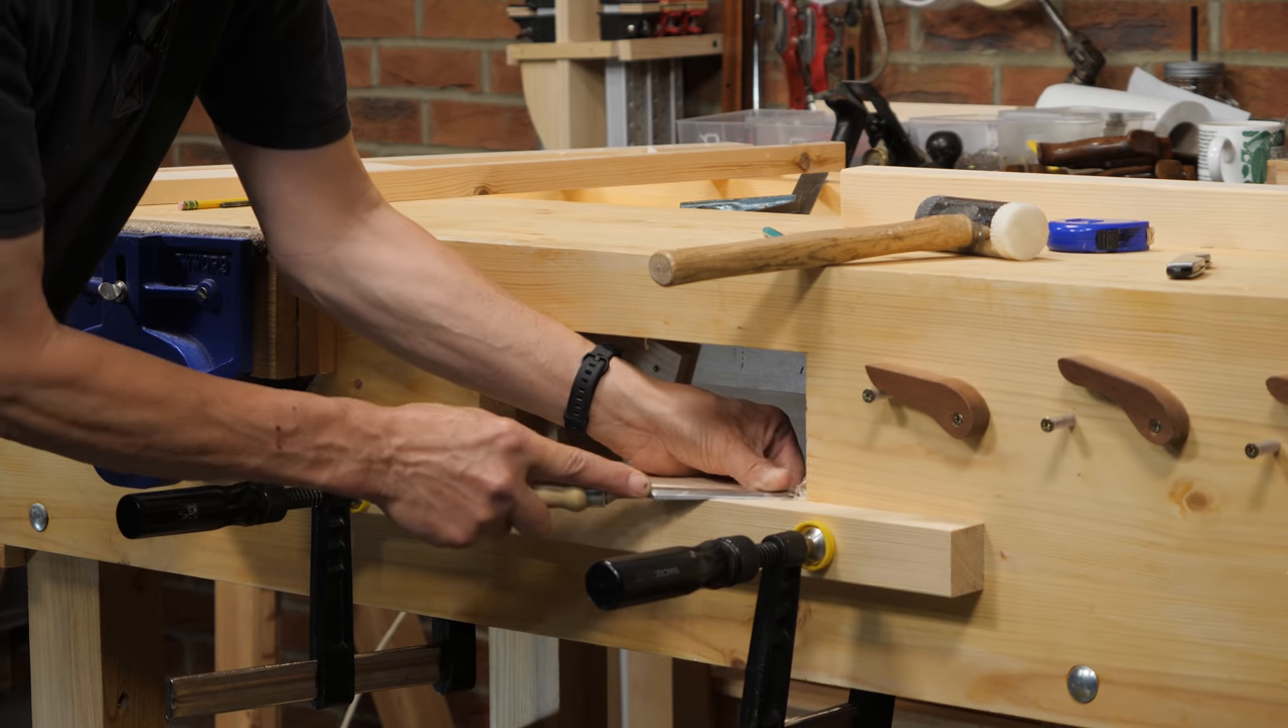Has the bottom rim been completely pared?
No.